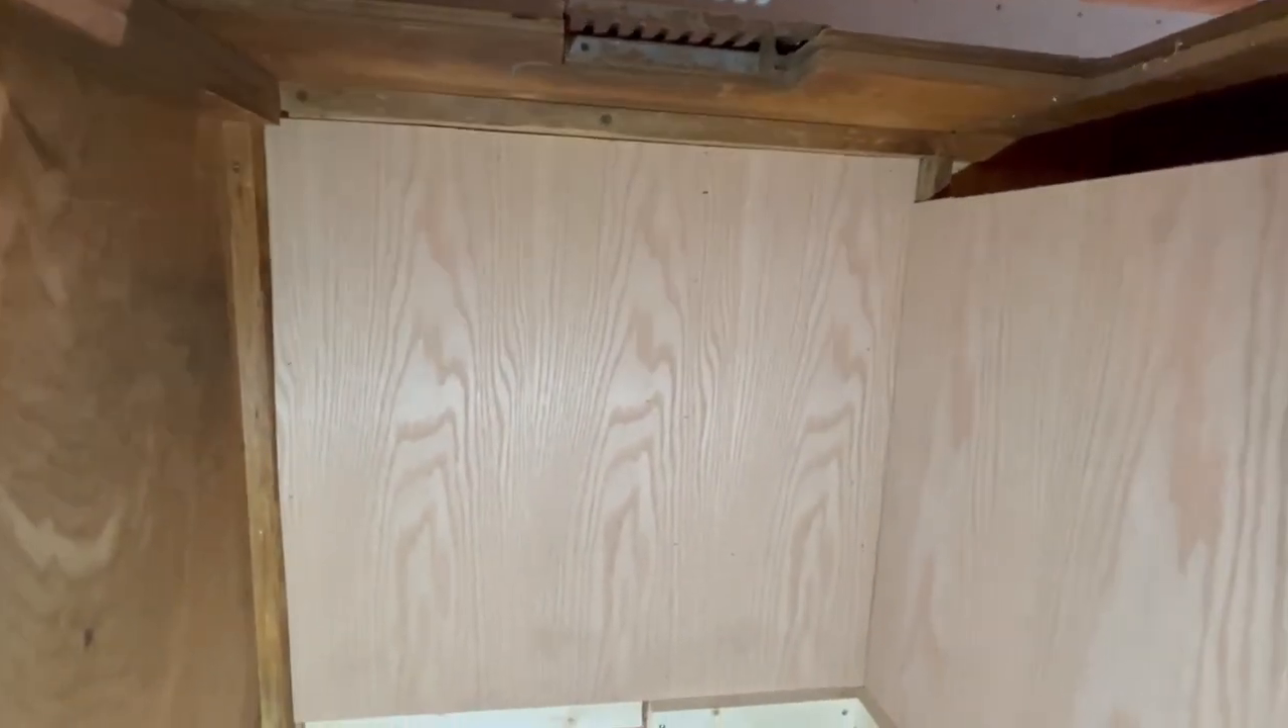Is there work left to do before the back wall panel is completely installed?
No.